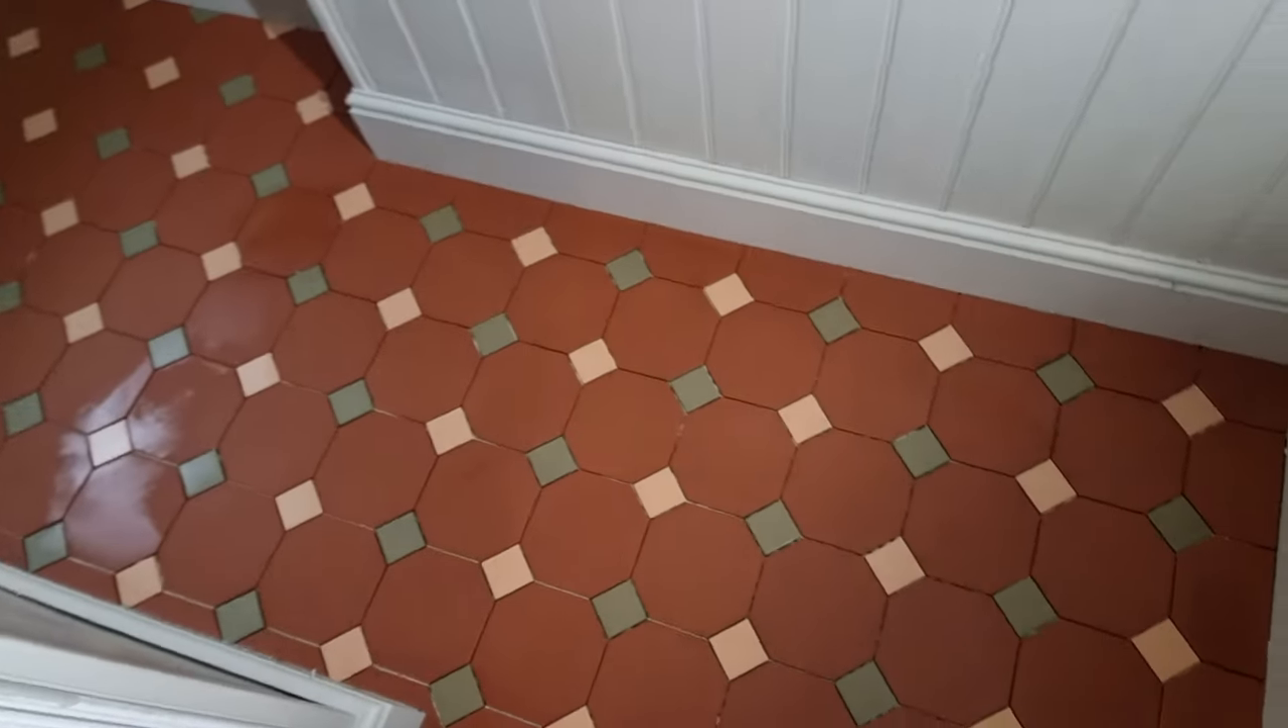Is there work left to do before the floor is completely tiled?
No.